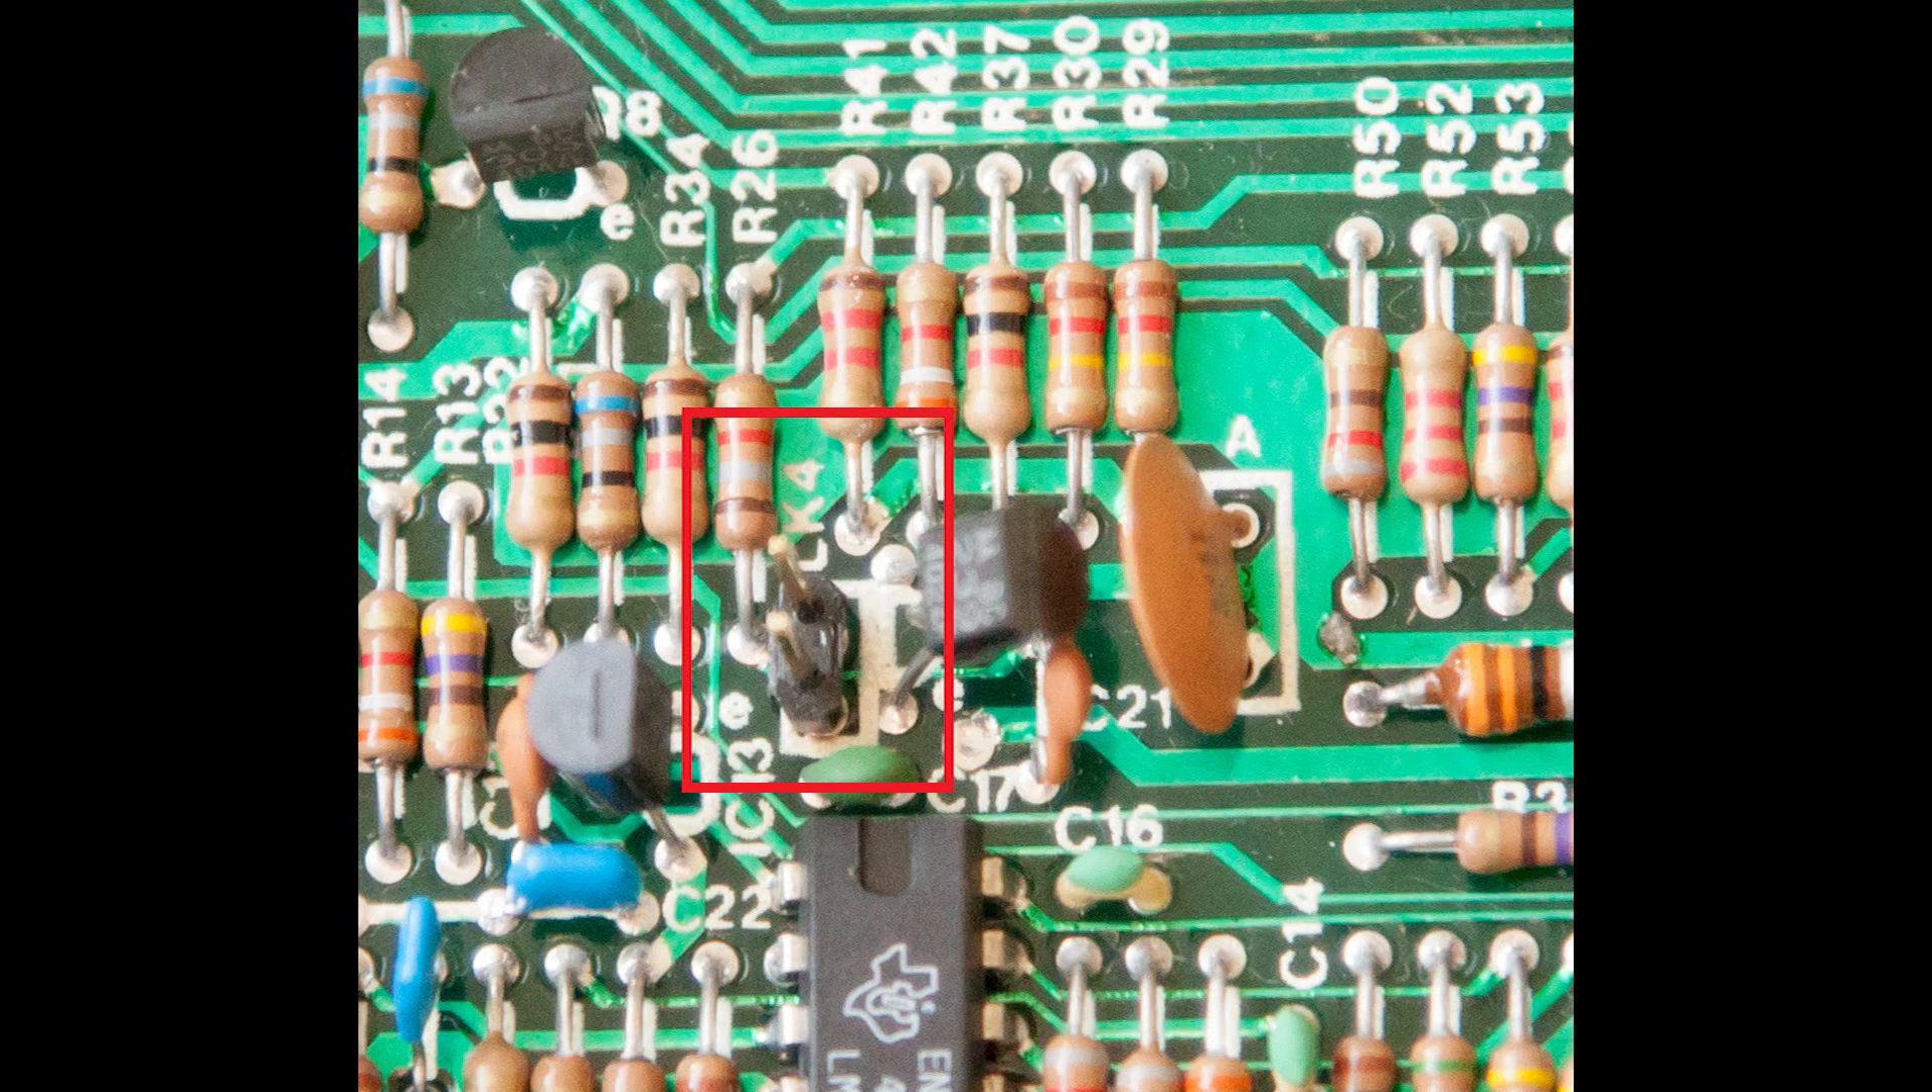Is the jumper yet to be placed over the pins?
Yes.